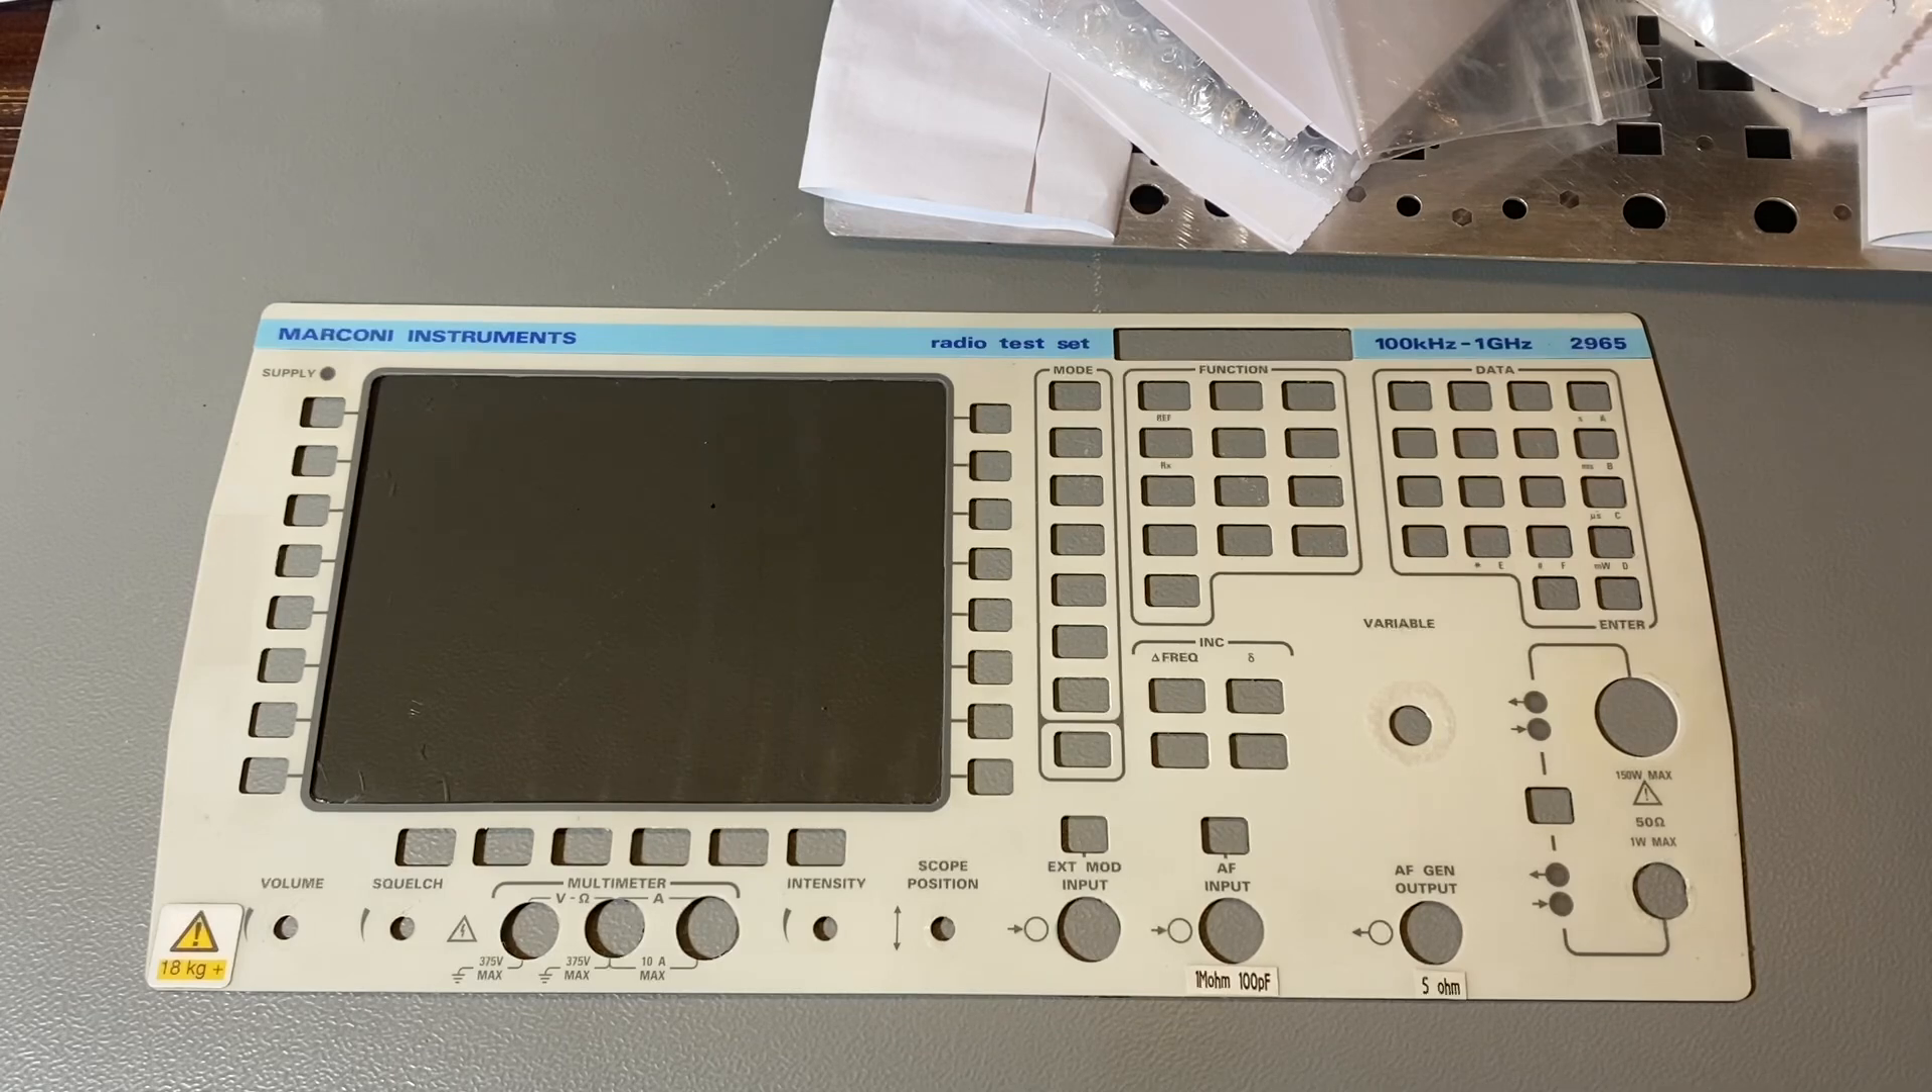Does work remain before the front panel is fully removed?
No.